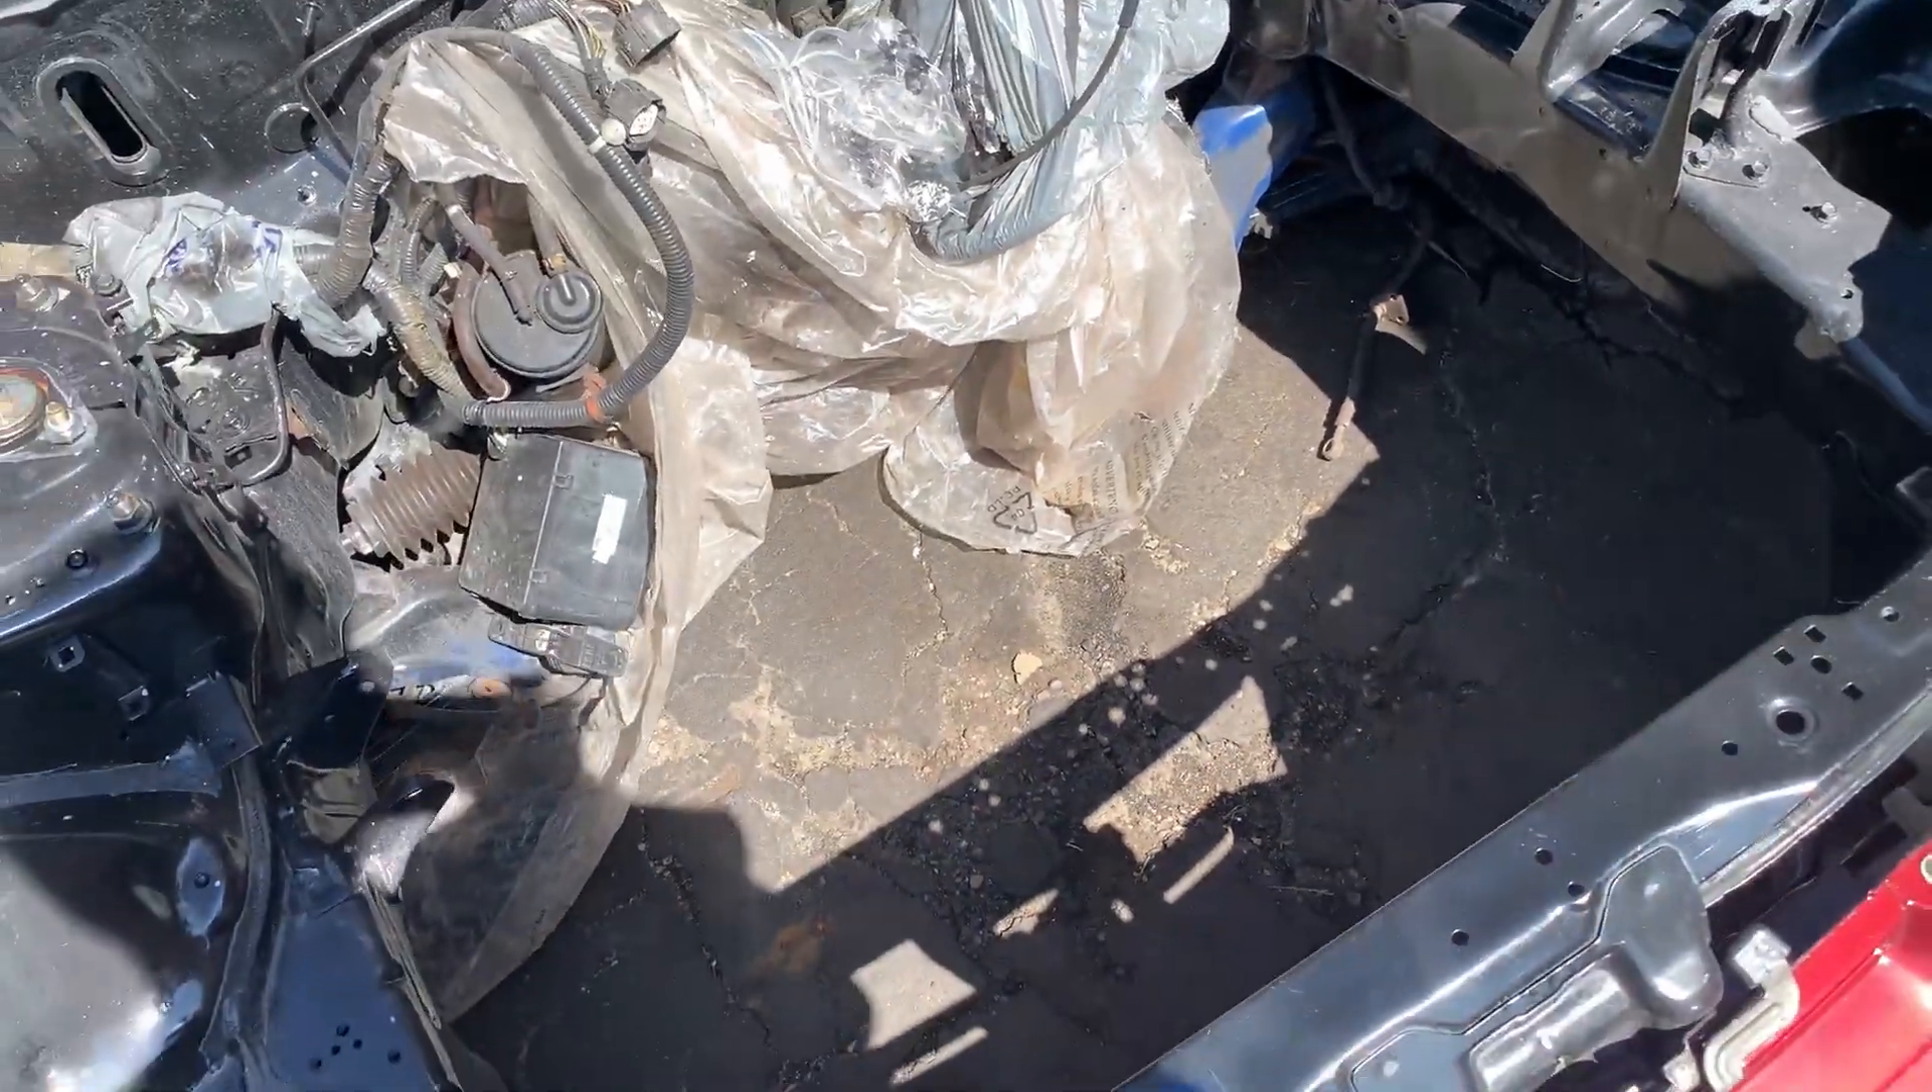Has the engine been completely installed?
No.